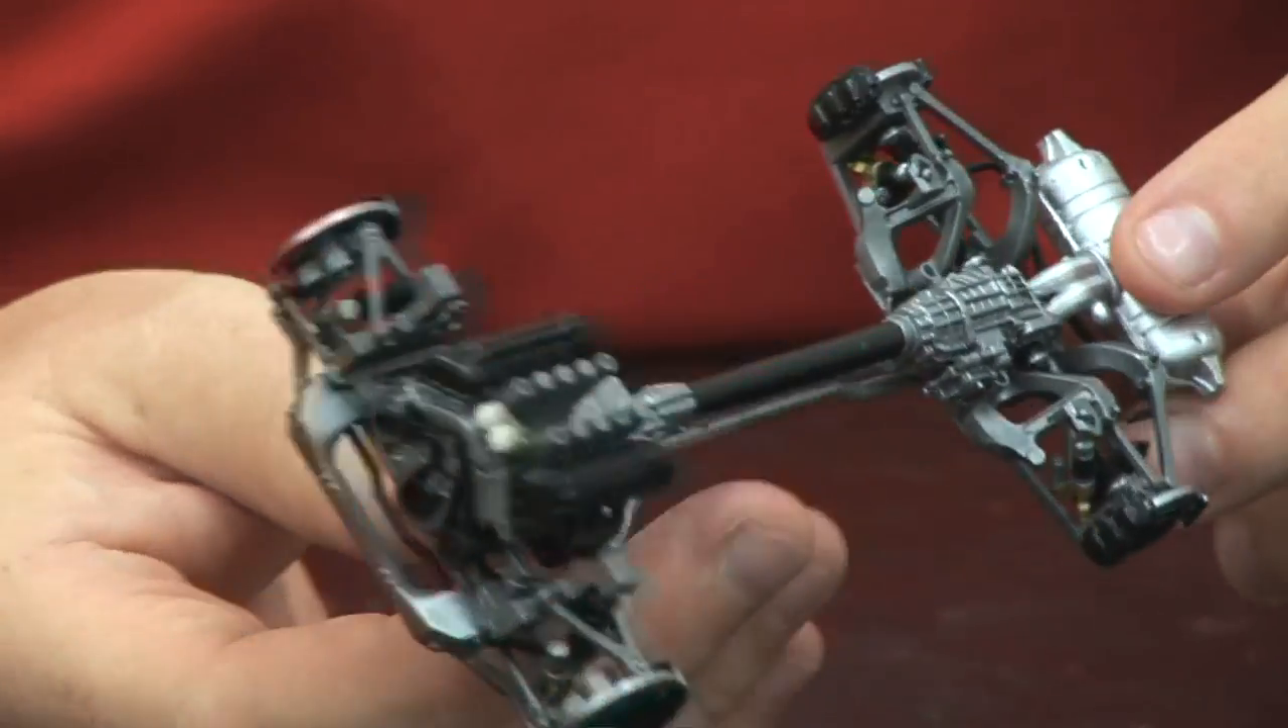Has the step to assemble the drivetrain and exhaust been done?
Yes.